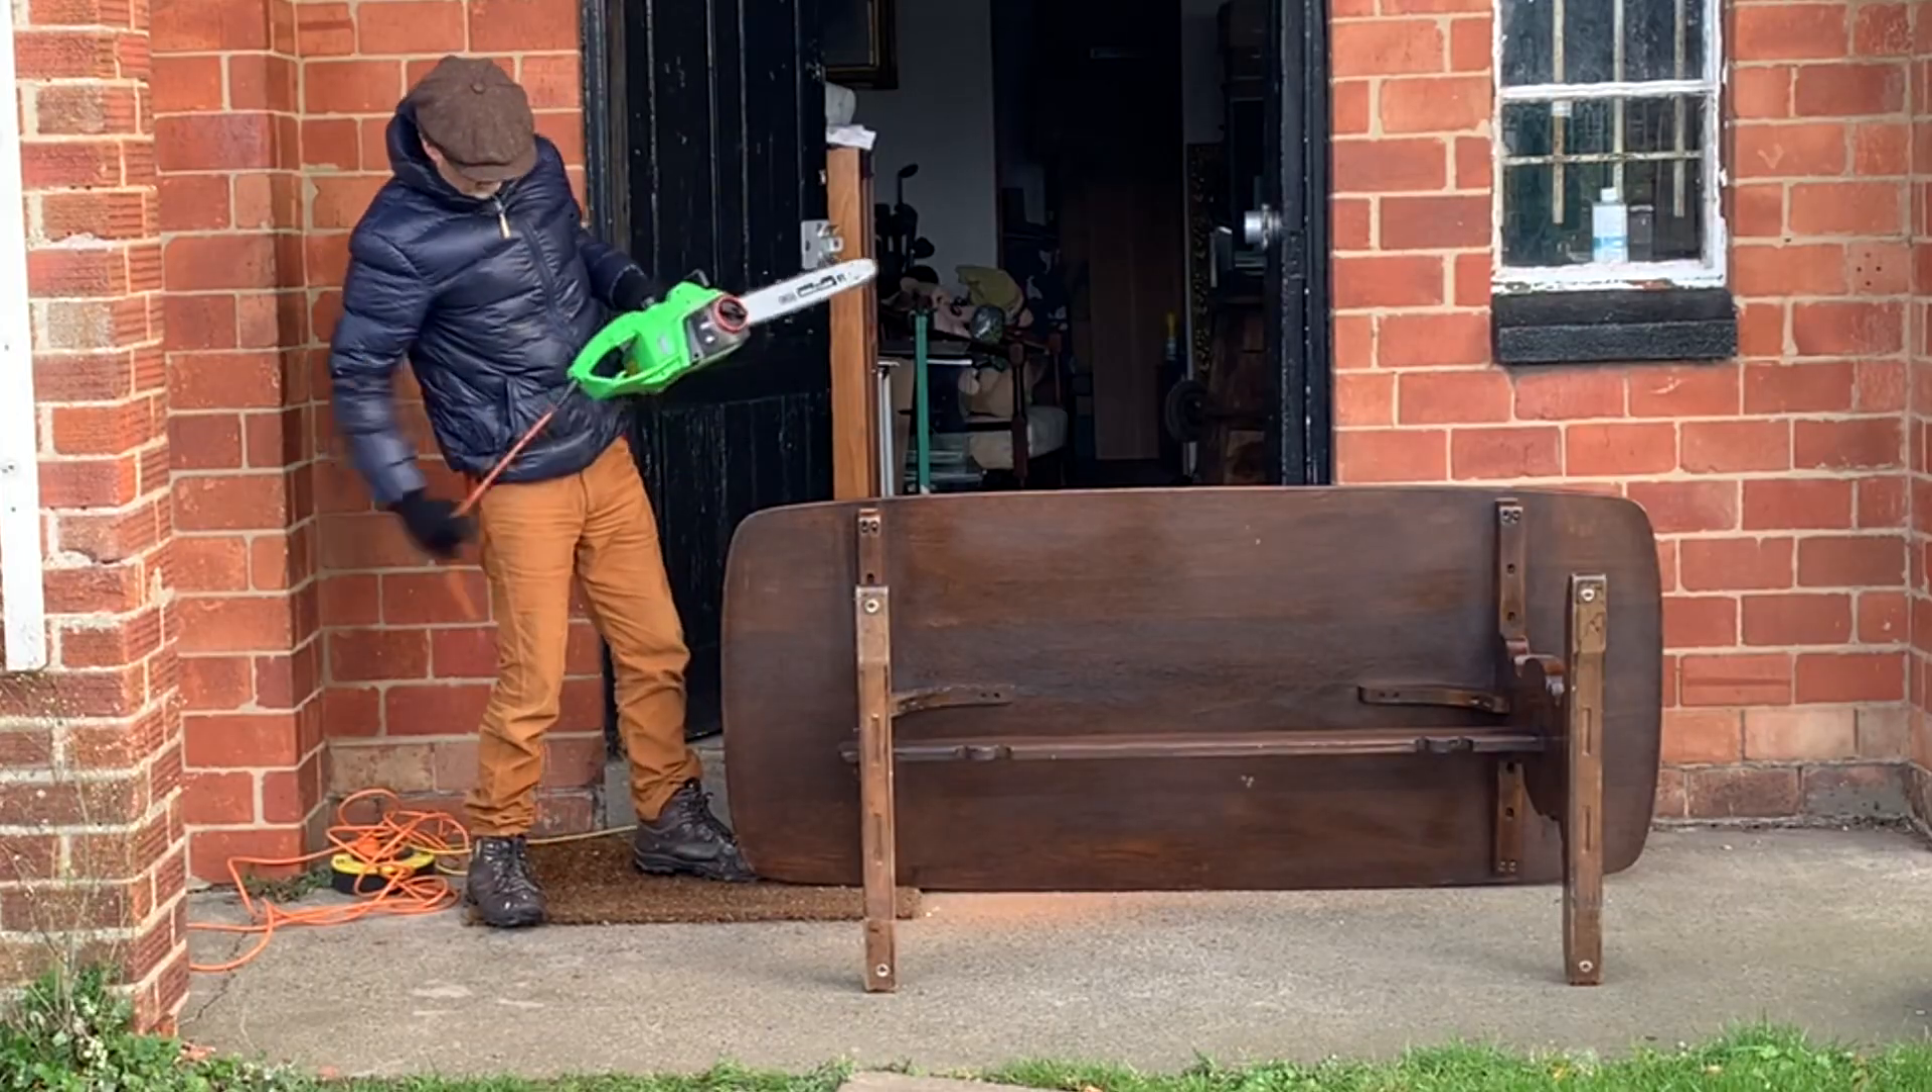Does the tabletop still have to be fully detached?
Yes.